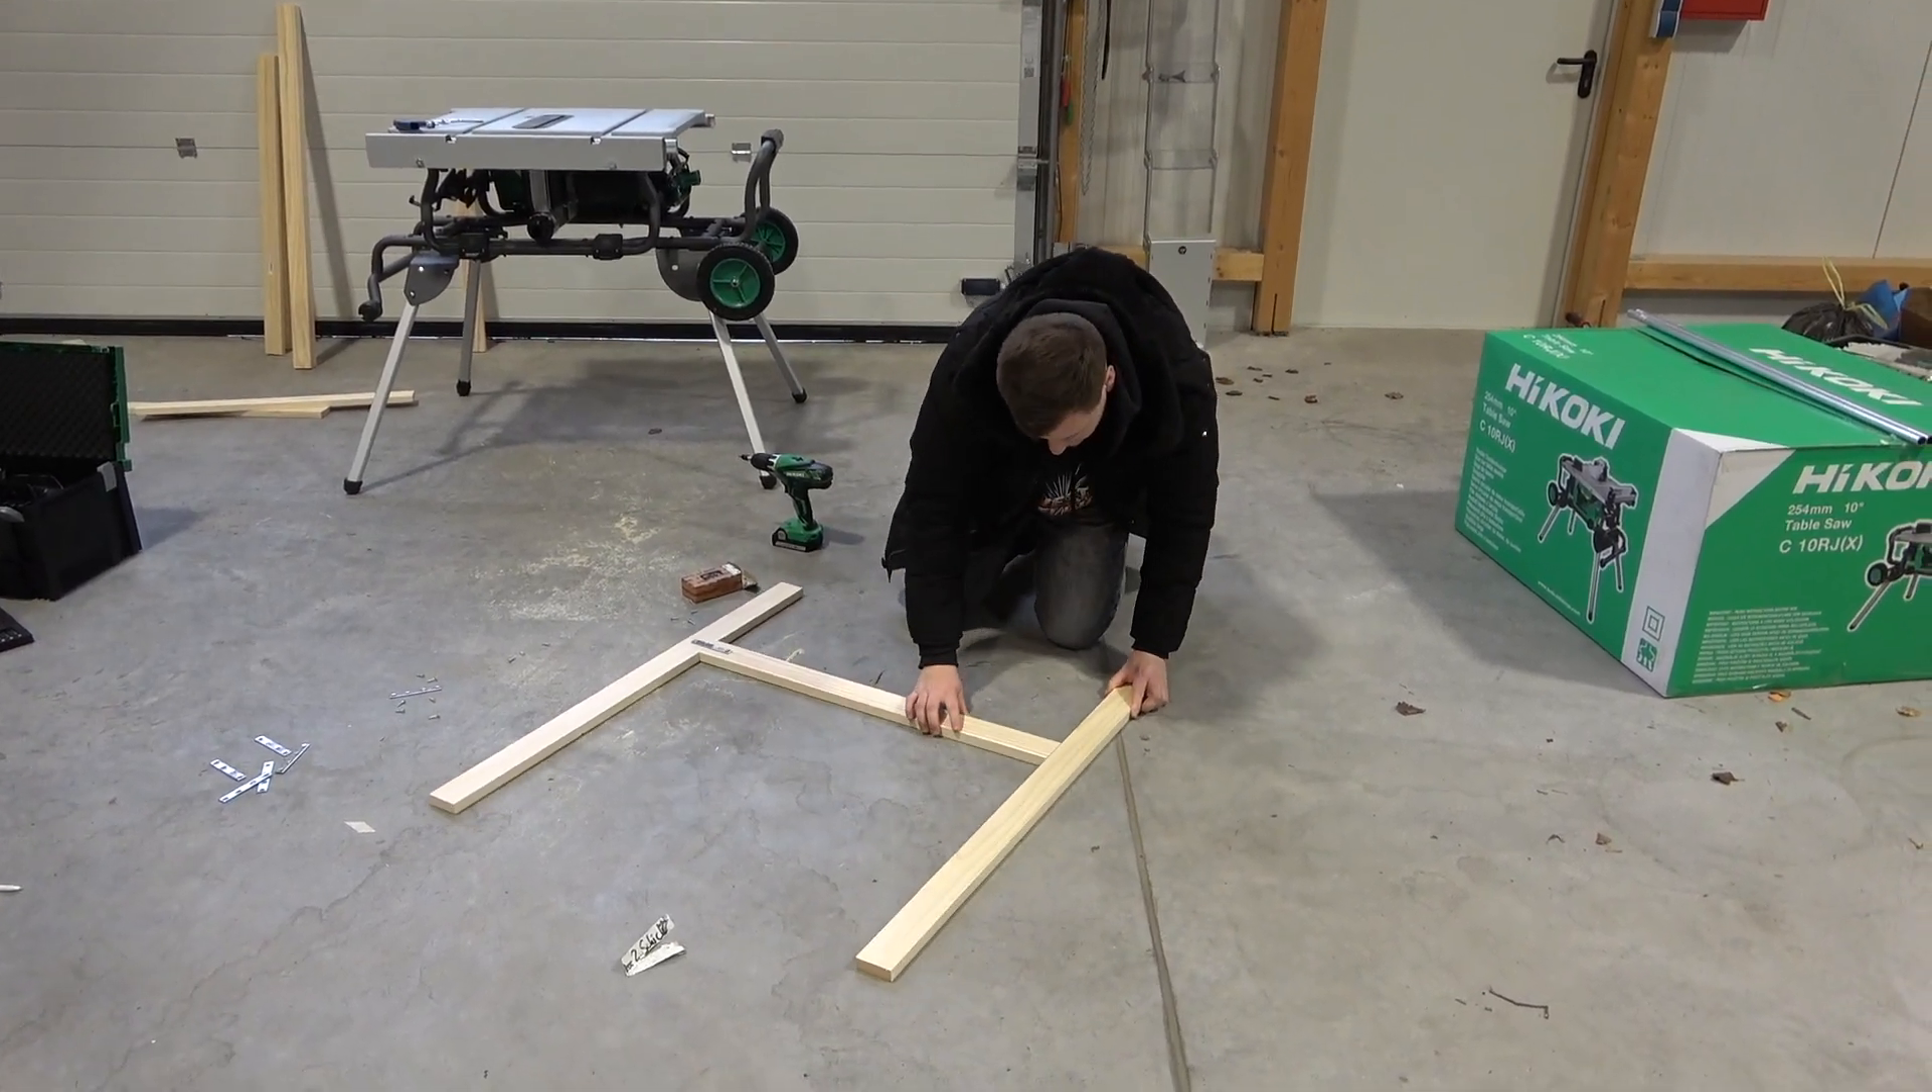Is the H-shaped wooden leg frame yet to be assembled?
Yes.